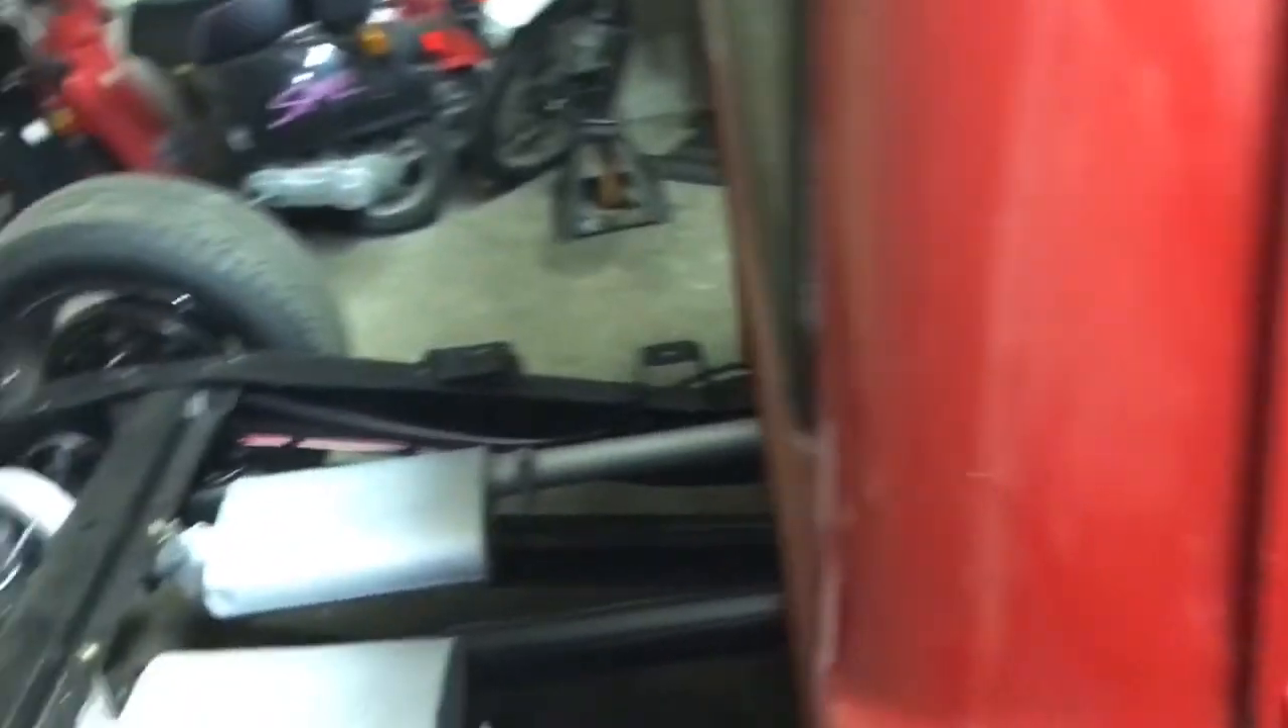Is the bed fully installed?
No.